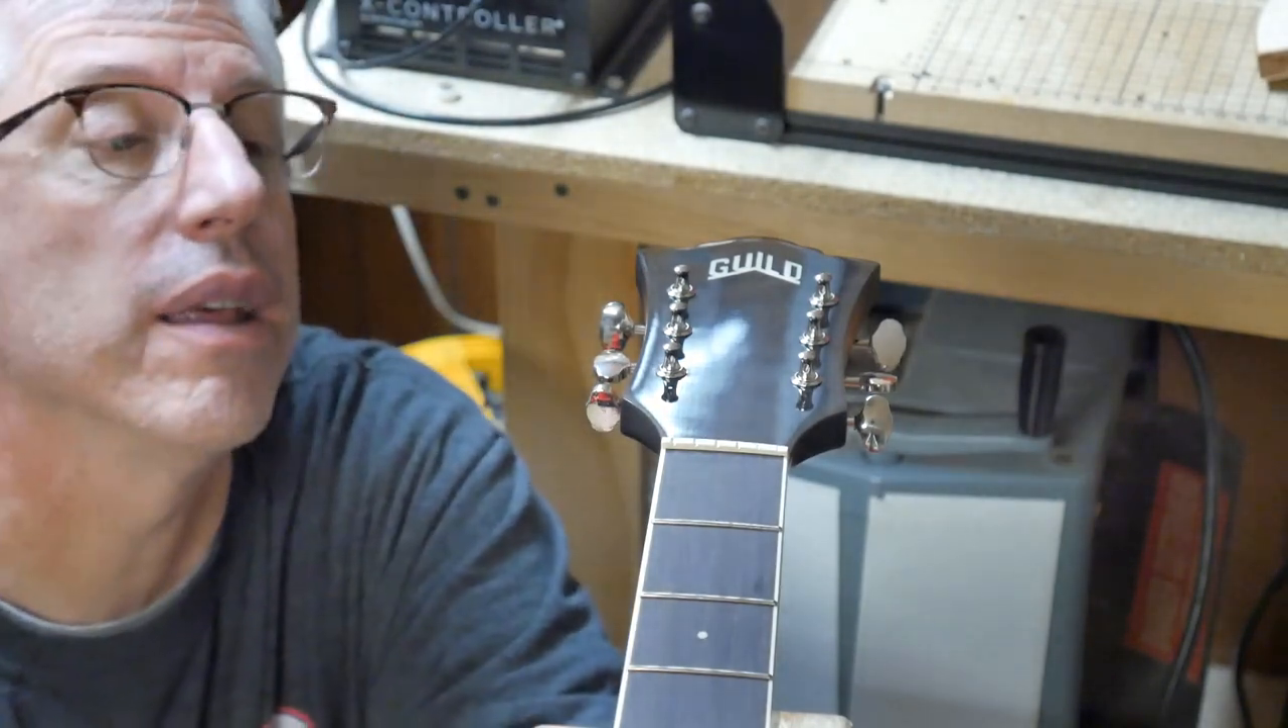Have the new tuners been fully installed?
Yes.